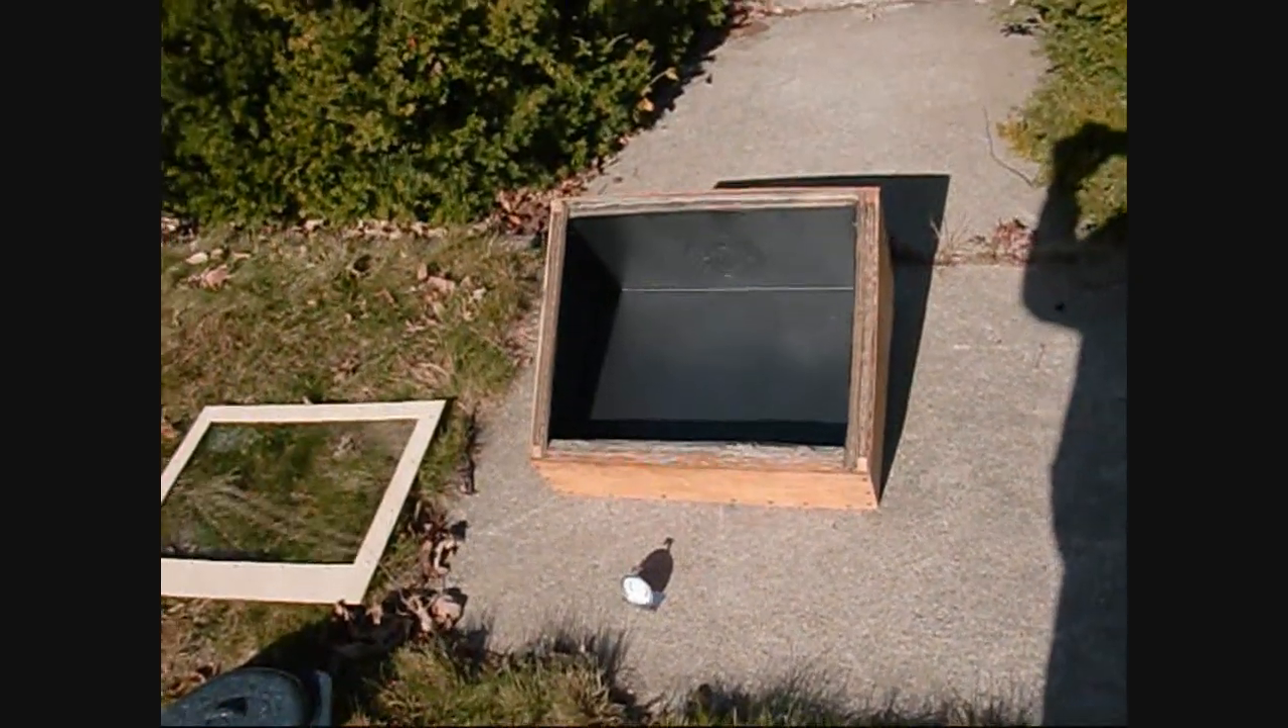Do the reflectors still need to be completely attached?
Yes.